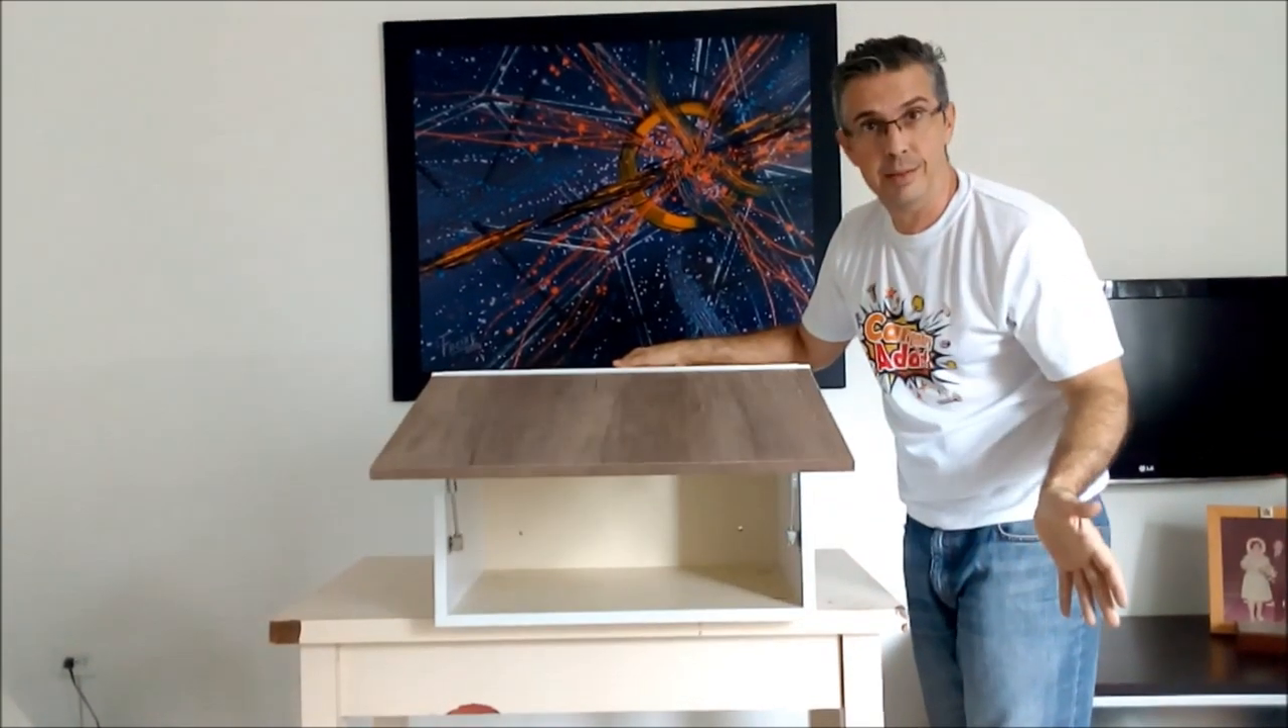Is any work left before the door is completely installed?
No.